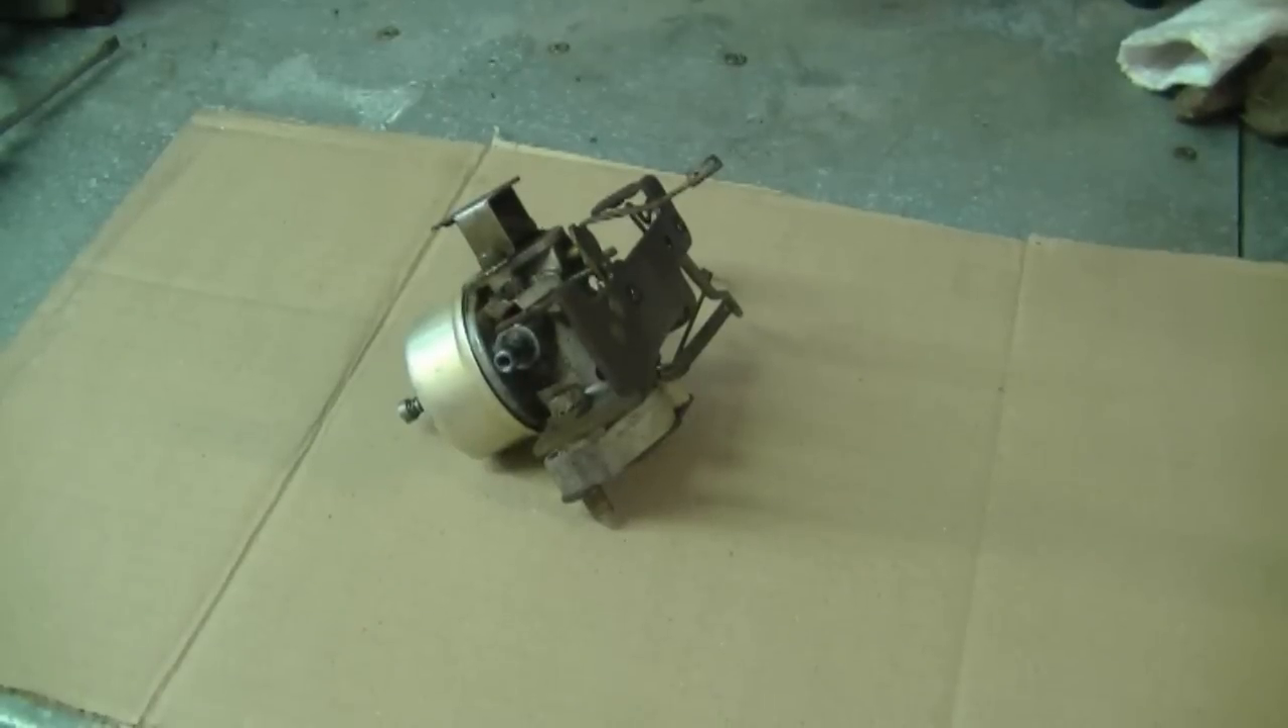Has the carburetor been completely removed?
Yes.